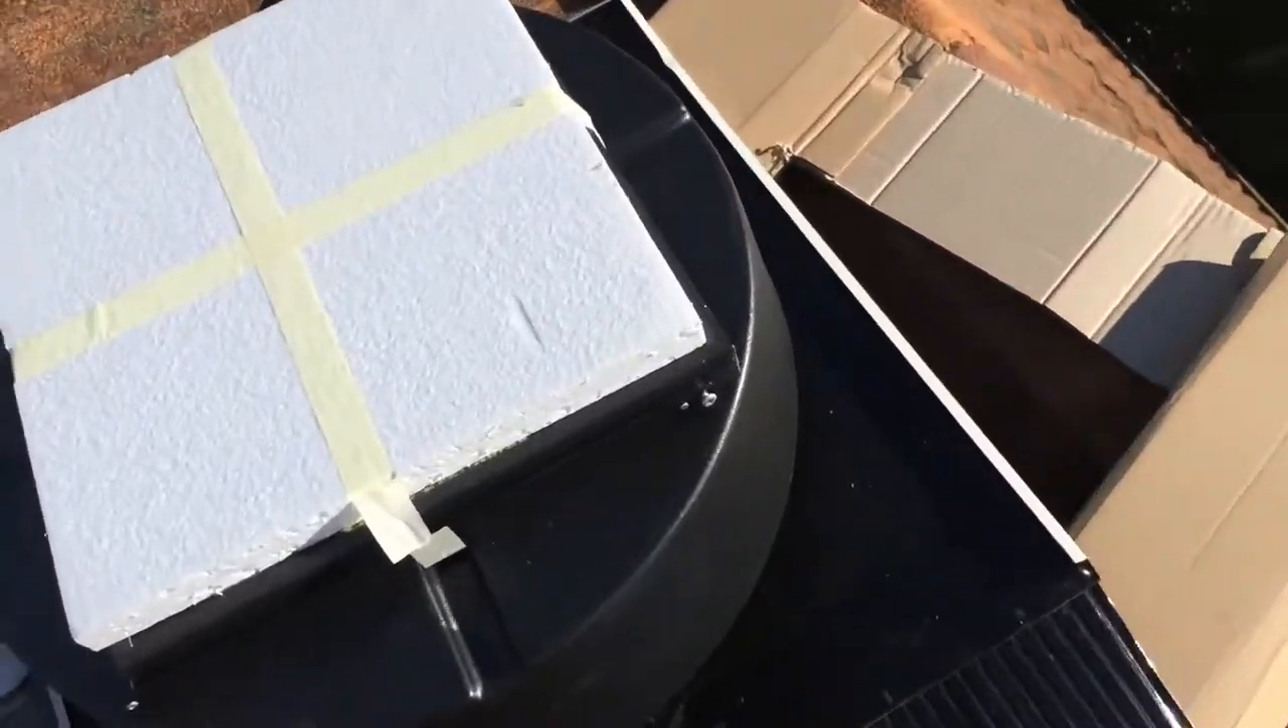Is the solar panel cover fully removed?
No.